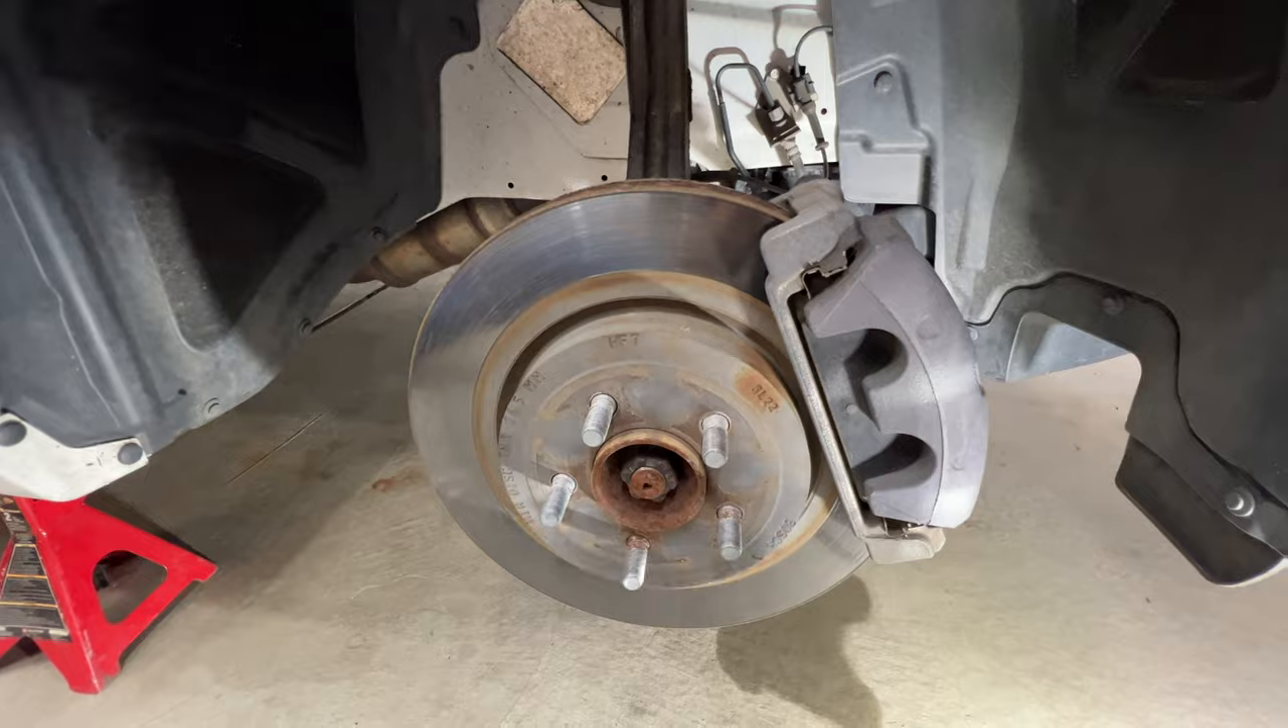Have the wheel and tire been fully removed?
Yes.